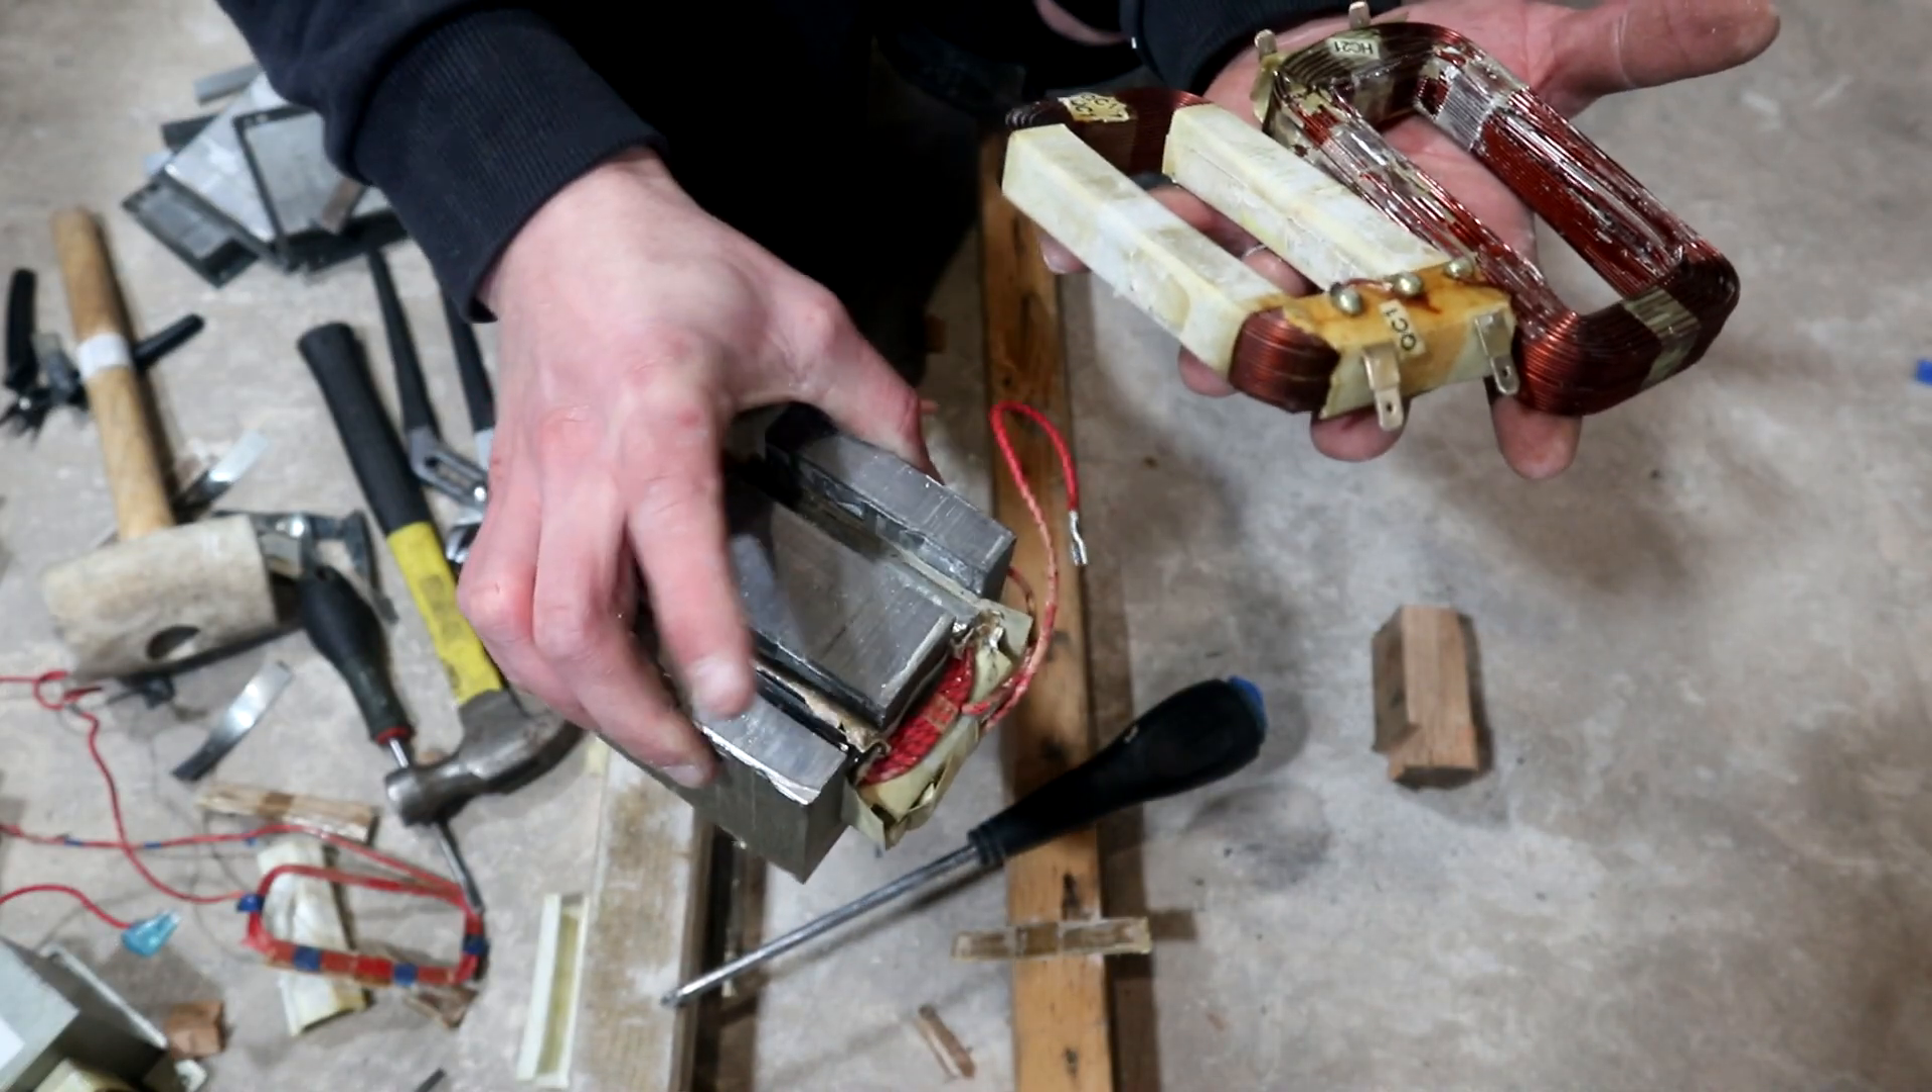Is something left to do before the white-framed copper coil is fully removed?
No.